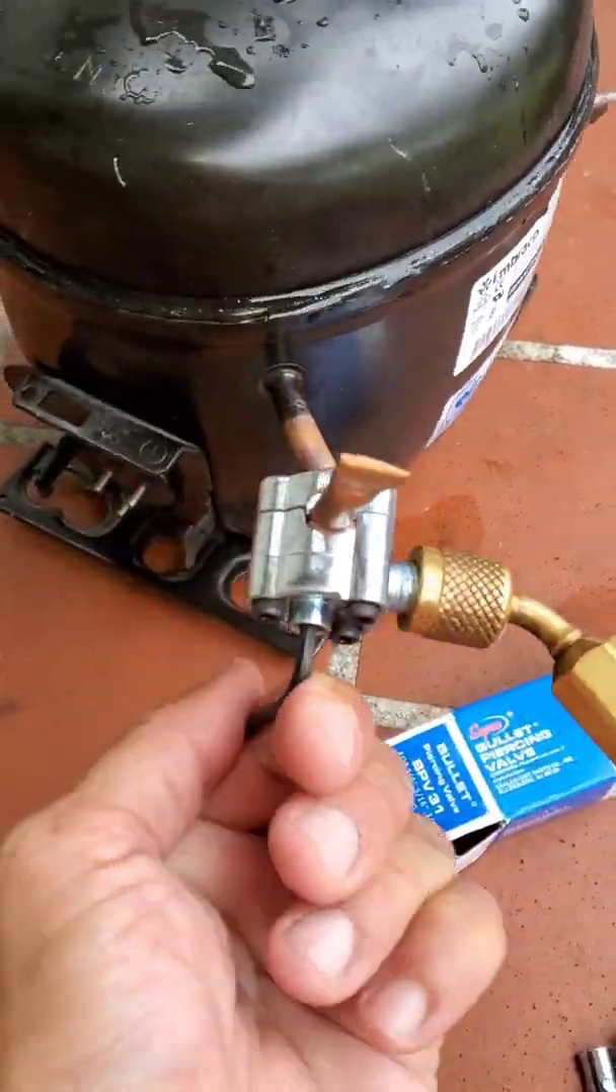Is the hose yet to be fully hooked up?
No.